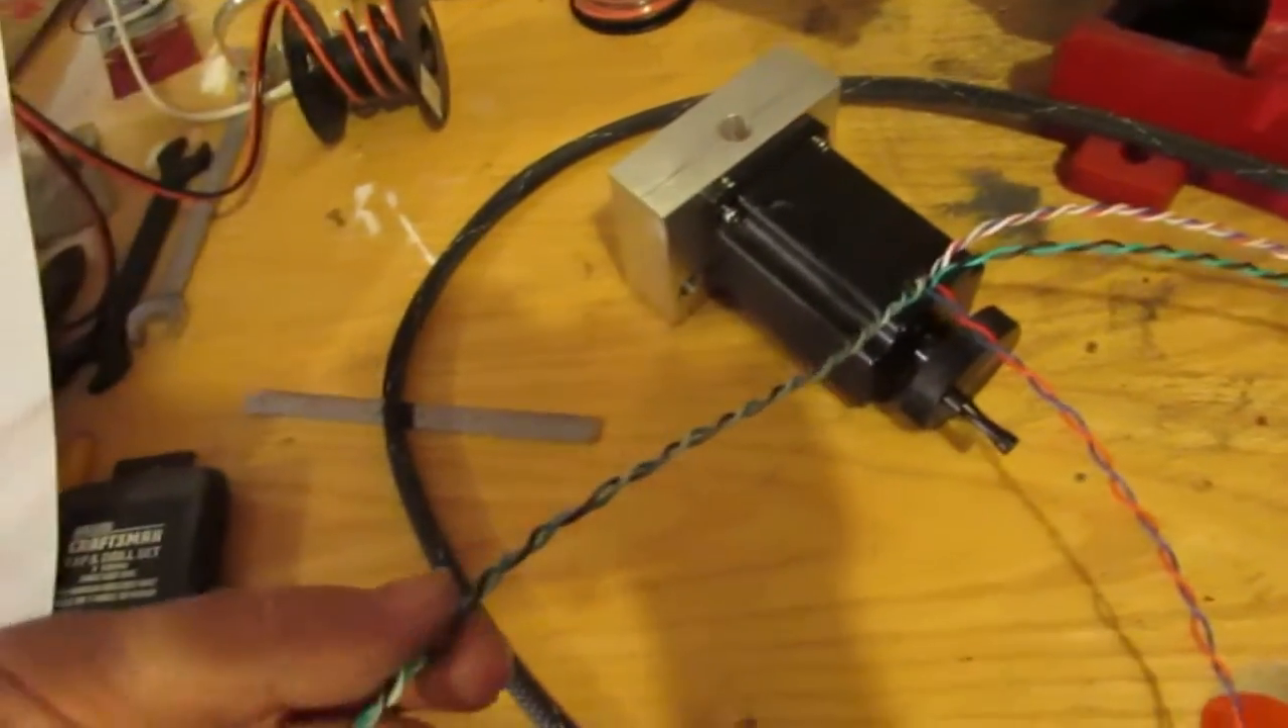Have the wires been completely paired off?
Yes.